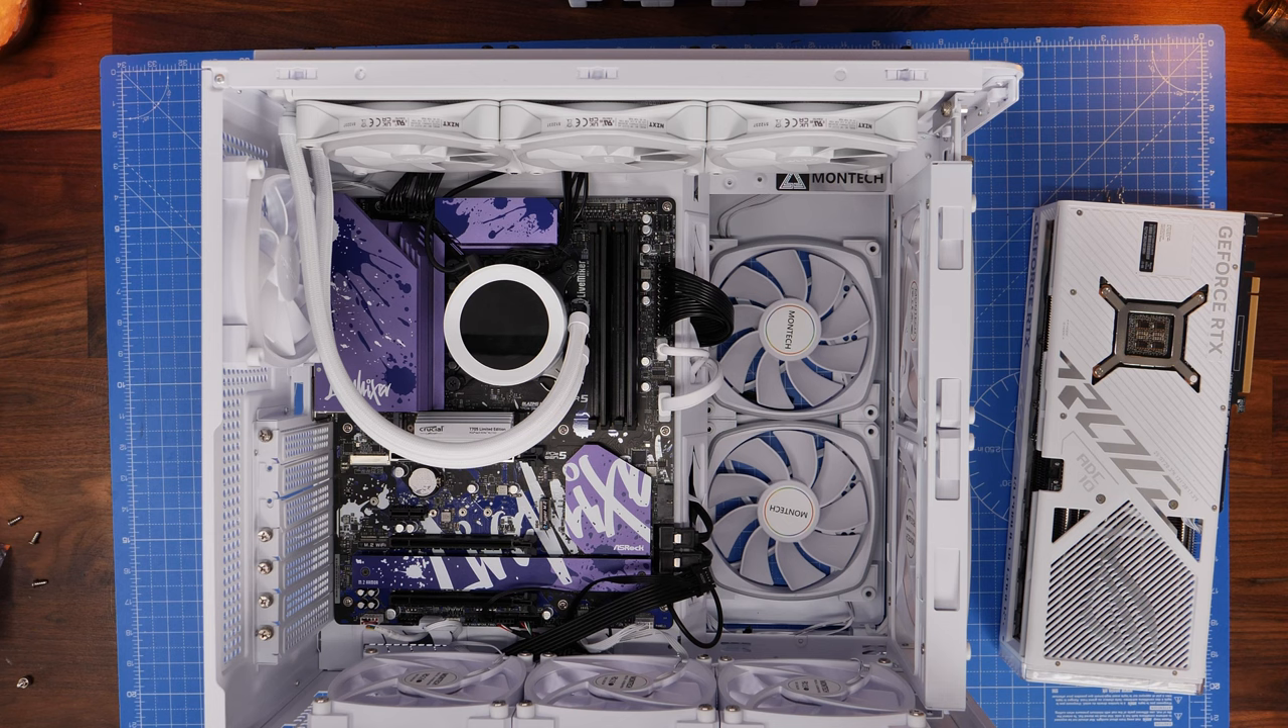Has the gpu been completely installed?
No.